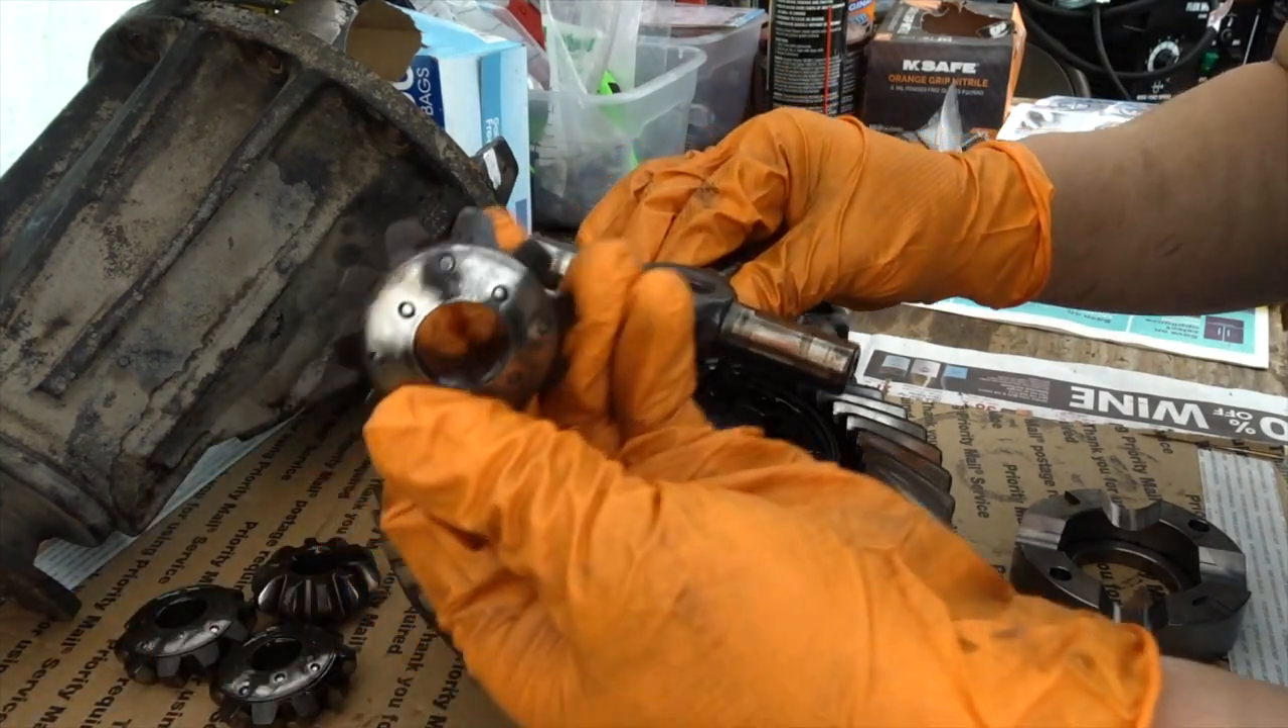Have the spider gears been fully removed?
Yes.